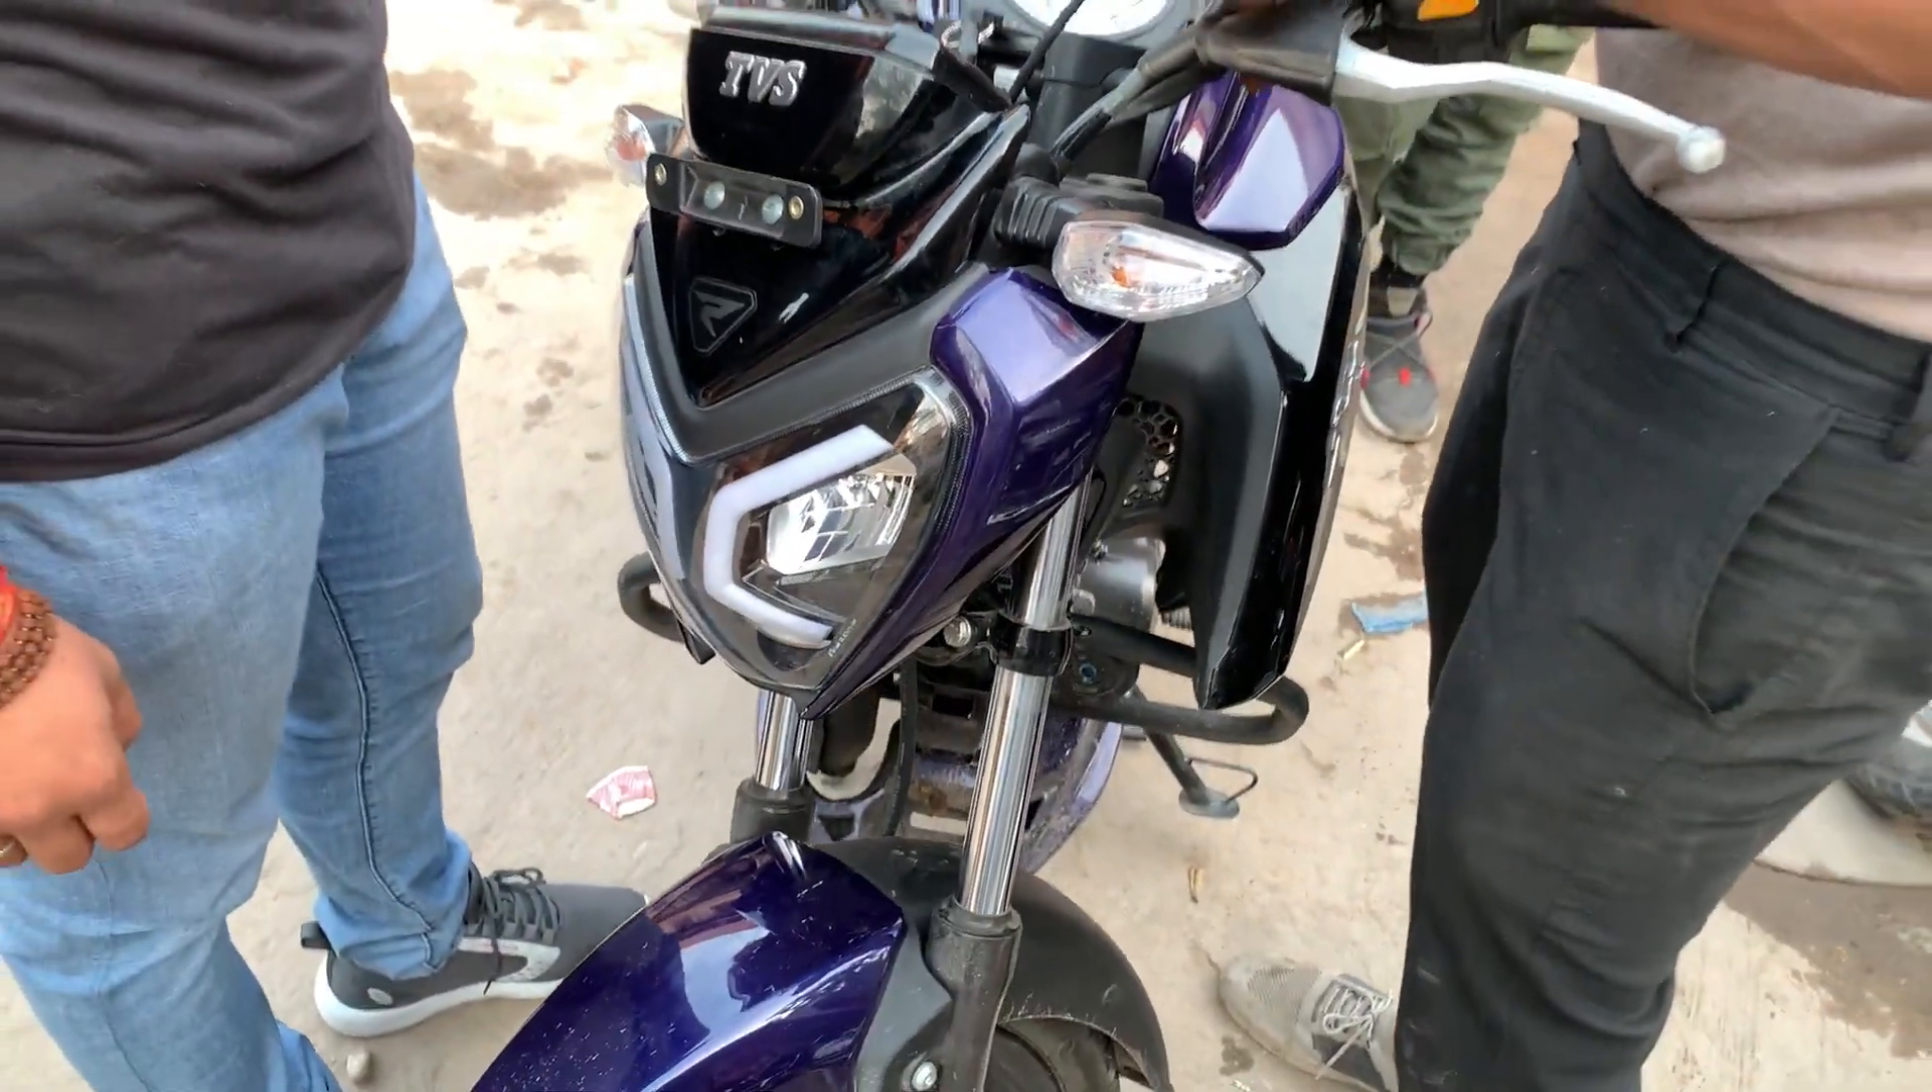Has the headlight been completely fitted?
Yes.